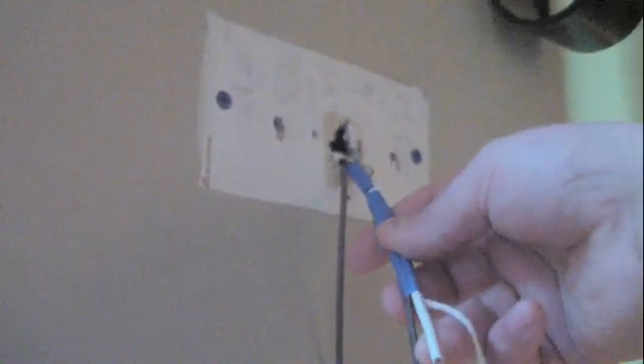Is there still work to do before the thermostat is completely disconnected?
No.